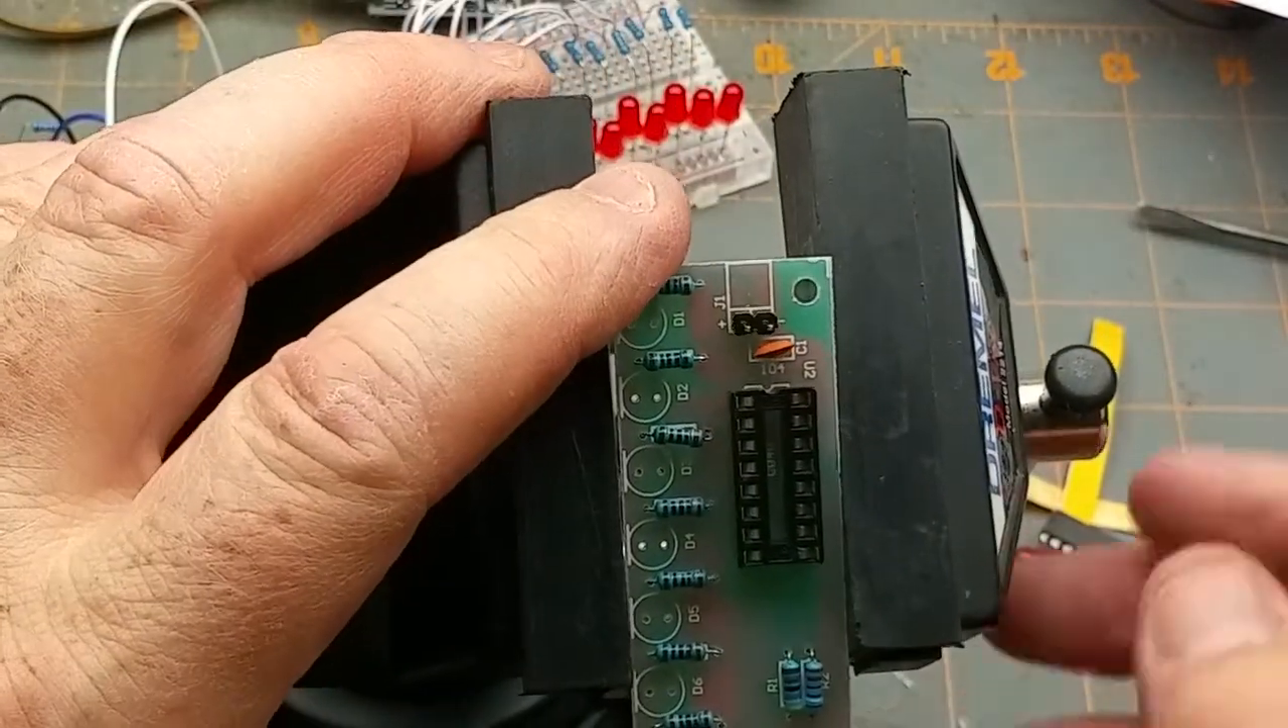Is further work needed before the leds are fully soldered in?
Yes.